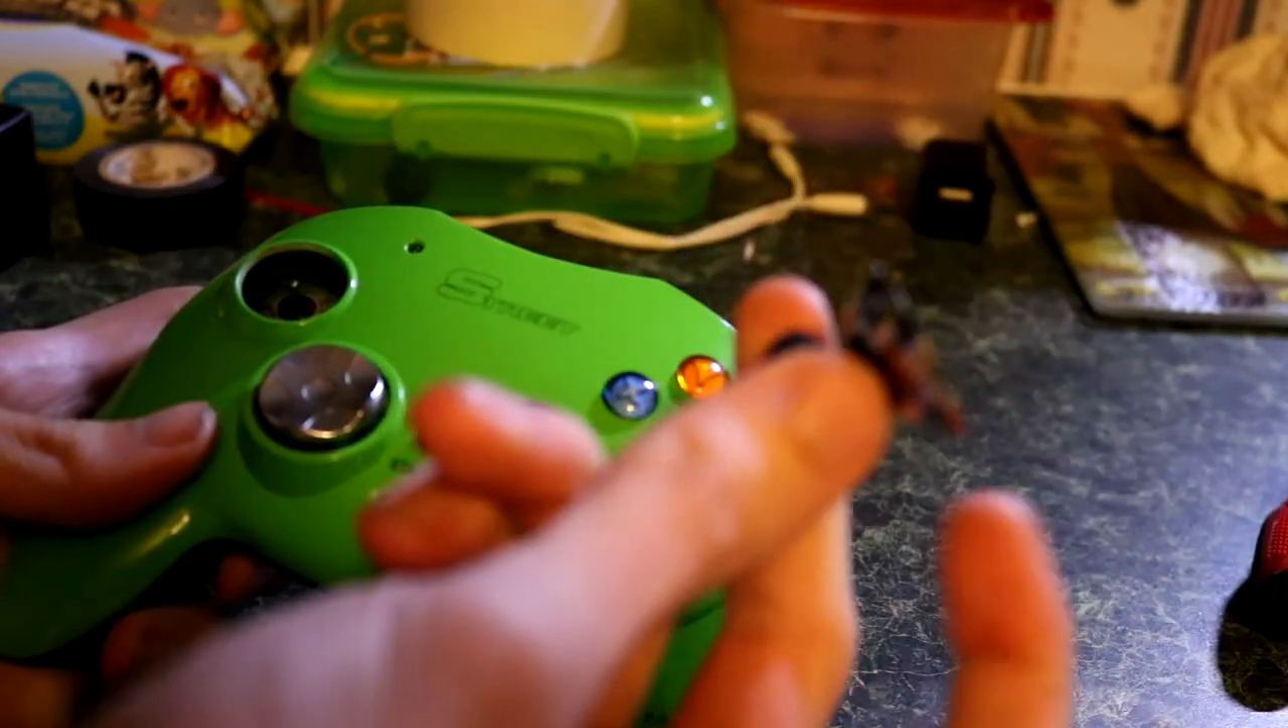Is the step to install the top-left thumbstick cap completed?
No.